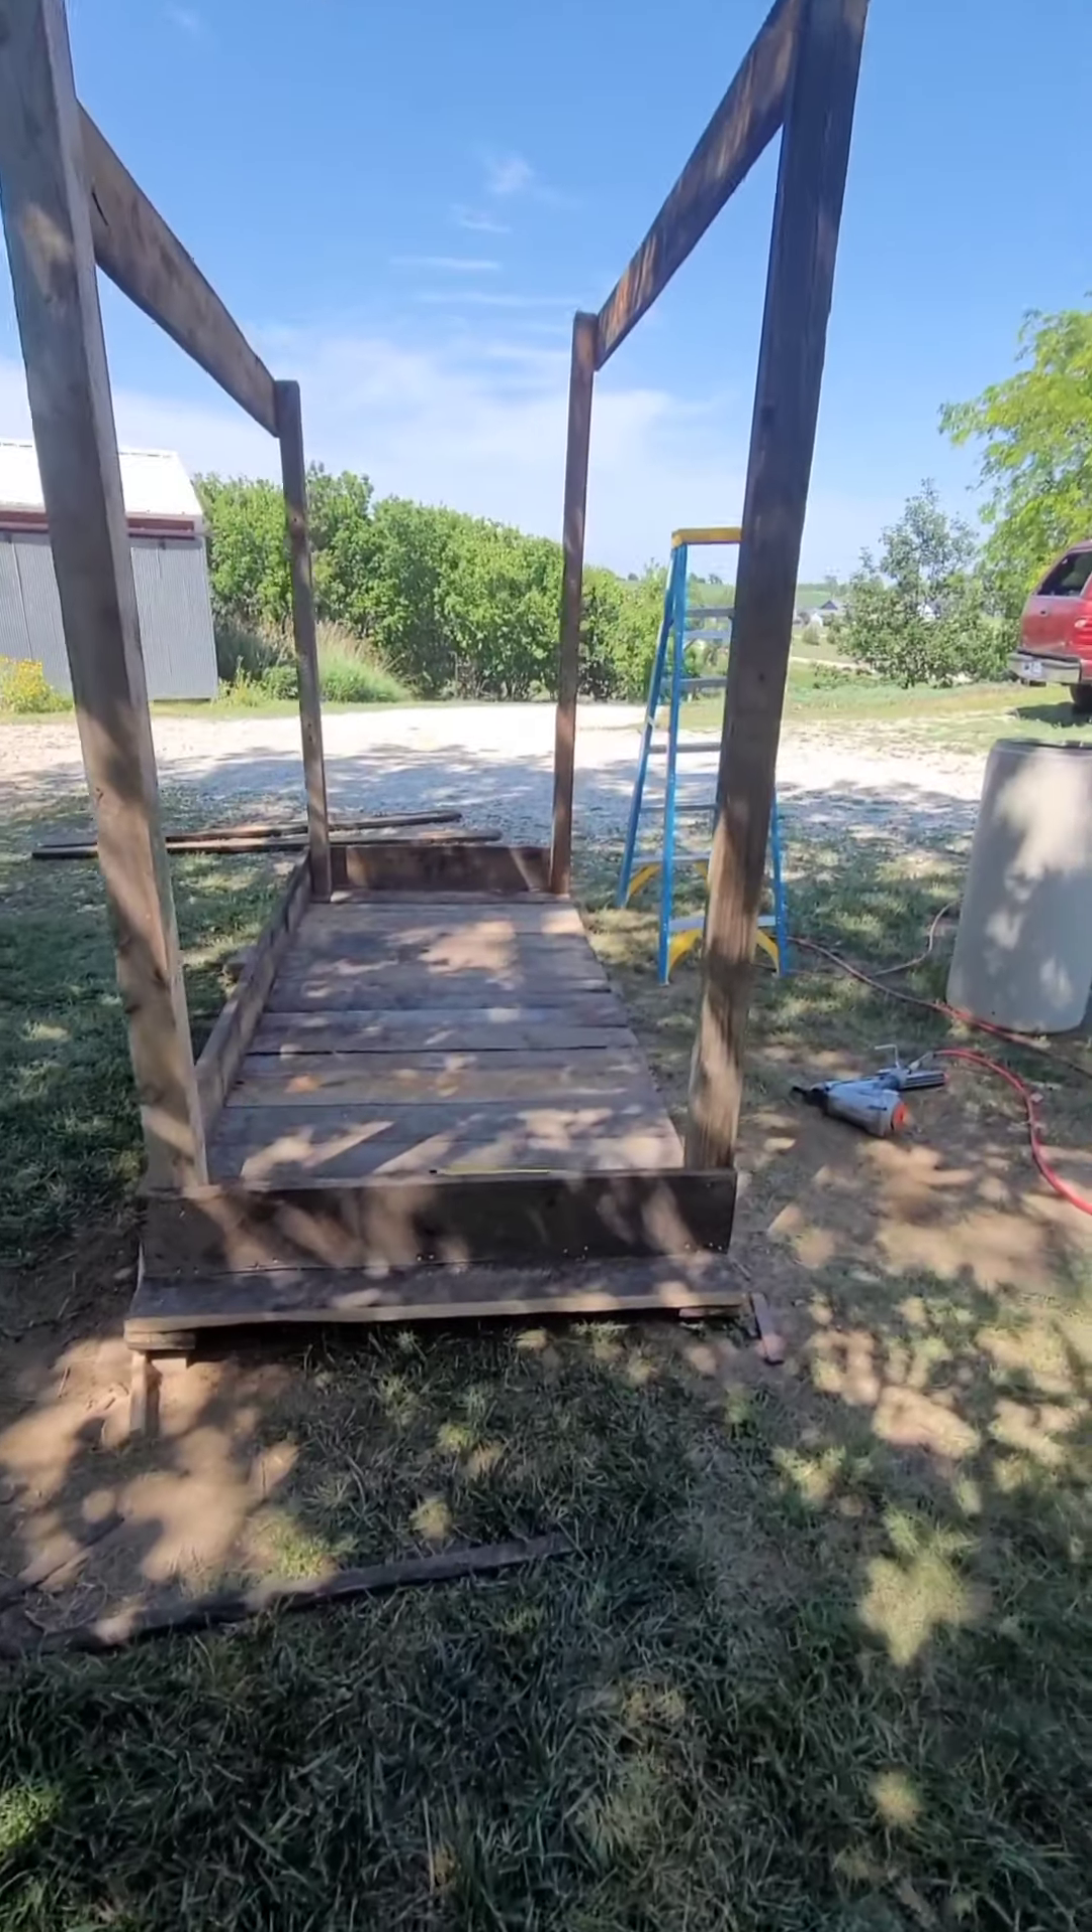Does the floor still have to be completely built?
No.